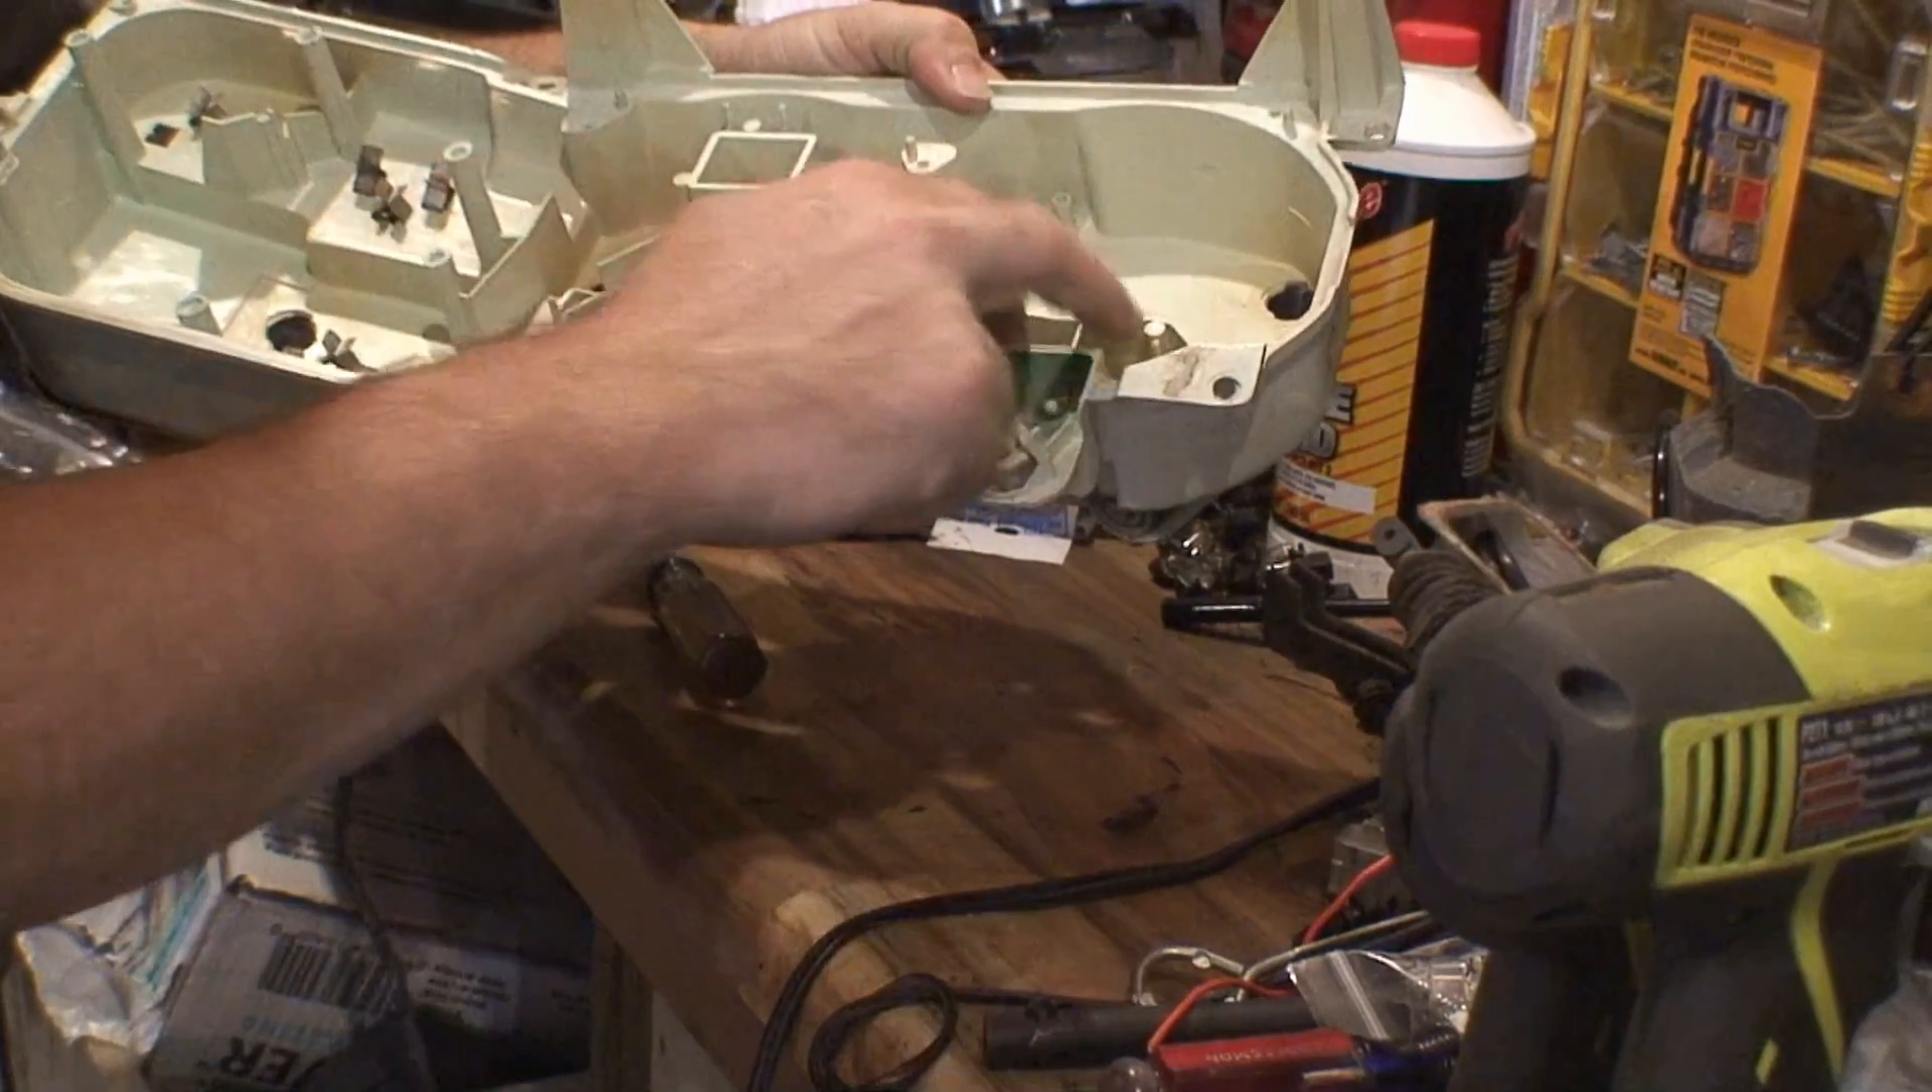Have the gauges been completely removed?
Yes.